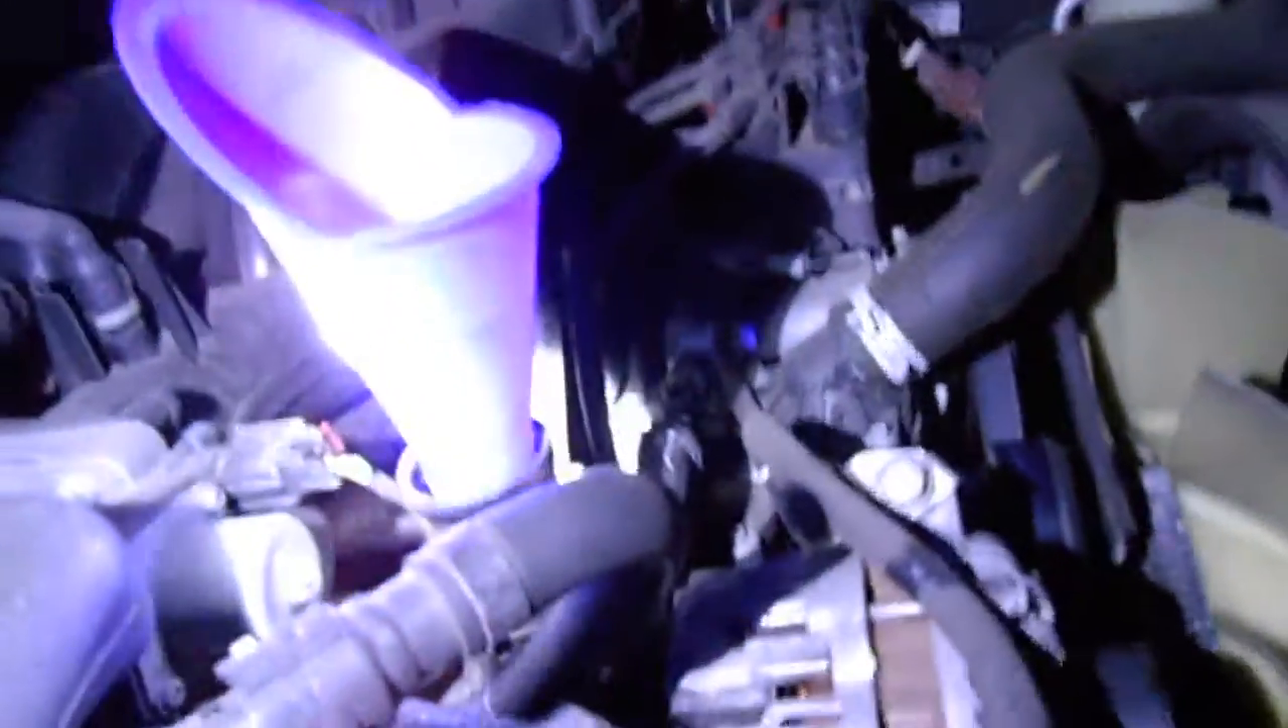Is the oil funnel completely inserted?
Yes.